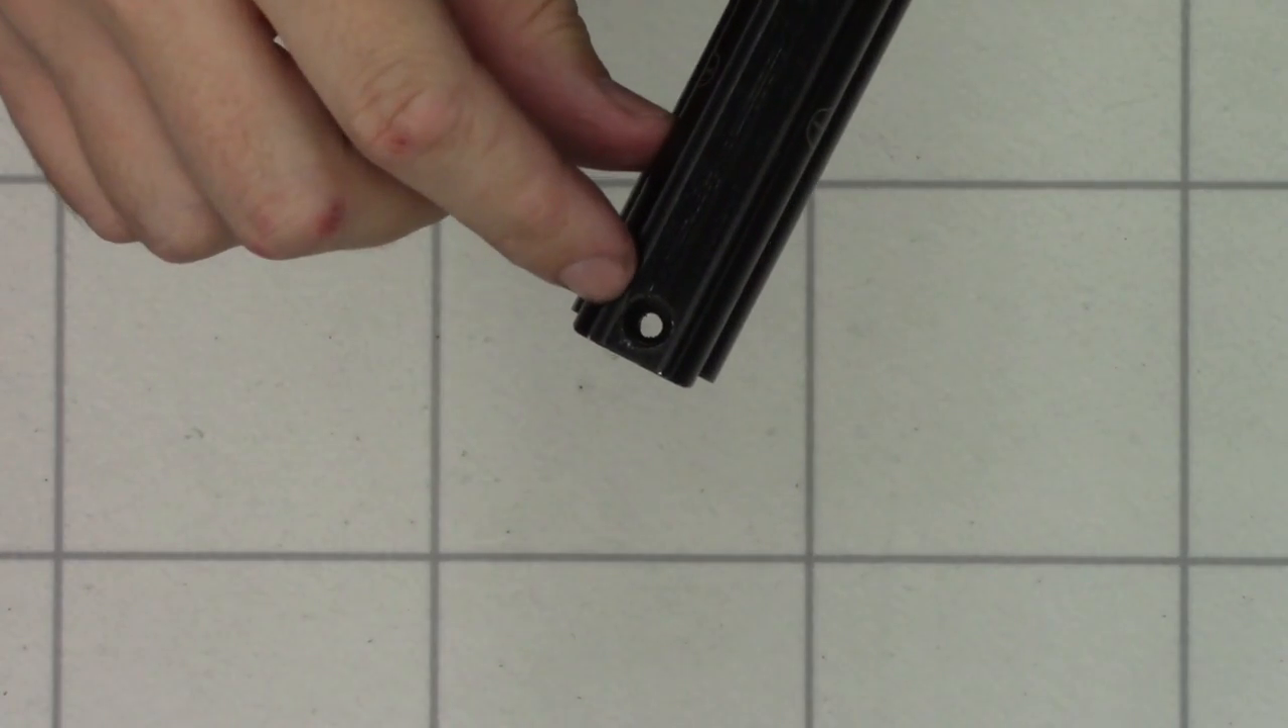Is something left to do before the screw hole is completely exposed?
No.